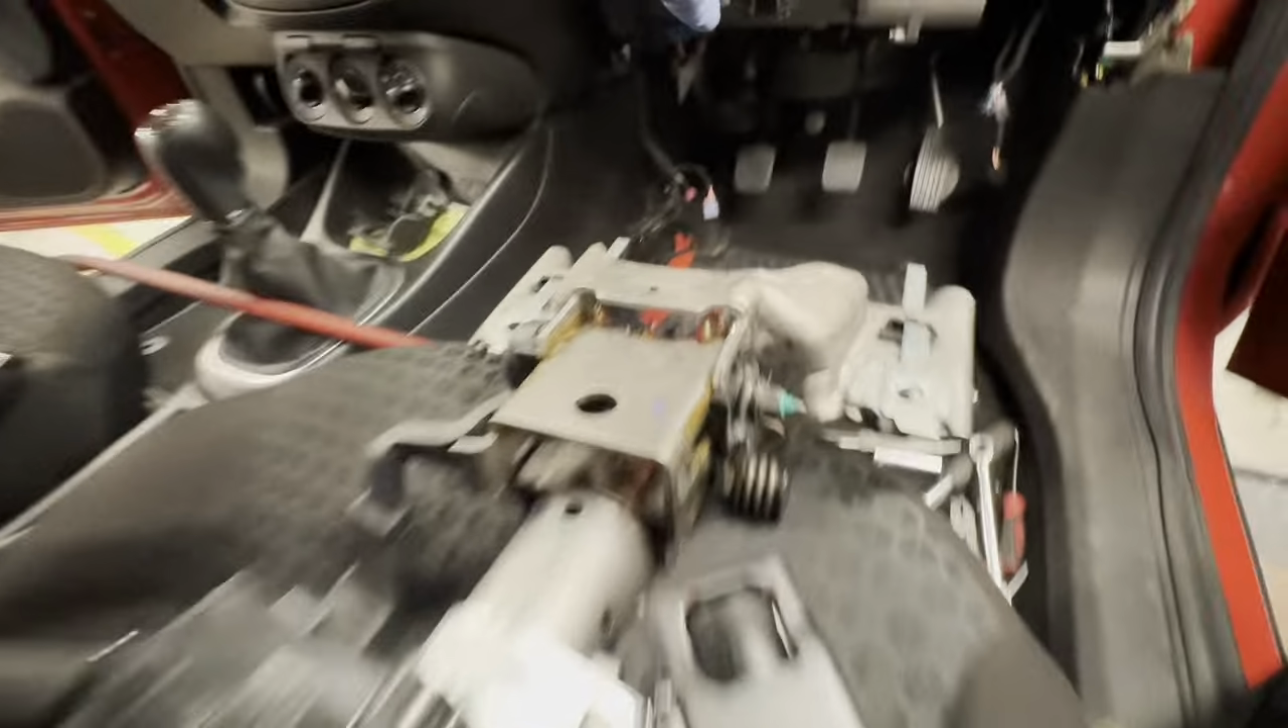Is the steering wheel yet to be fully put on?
Yes.